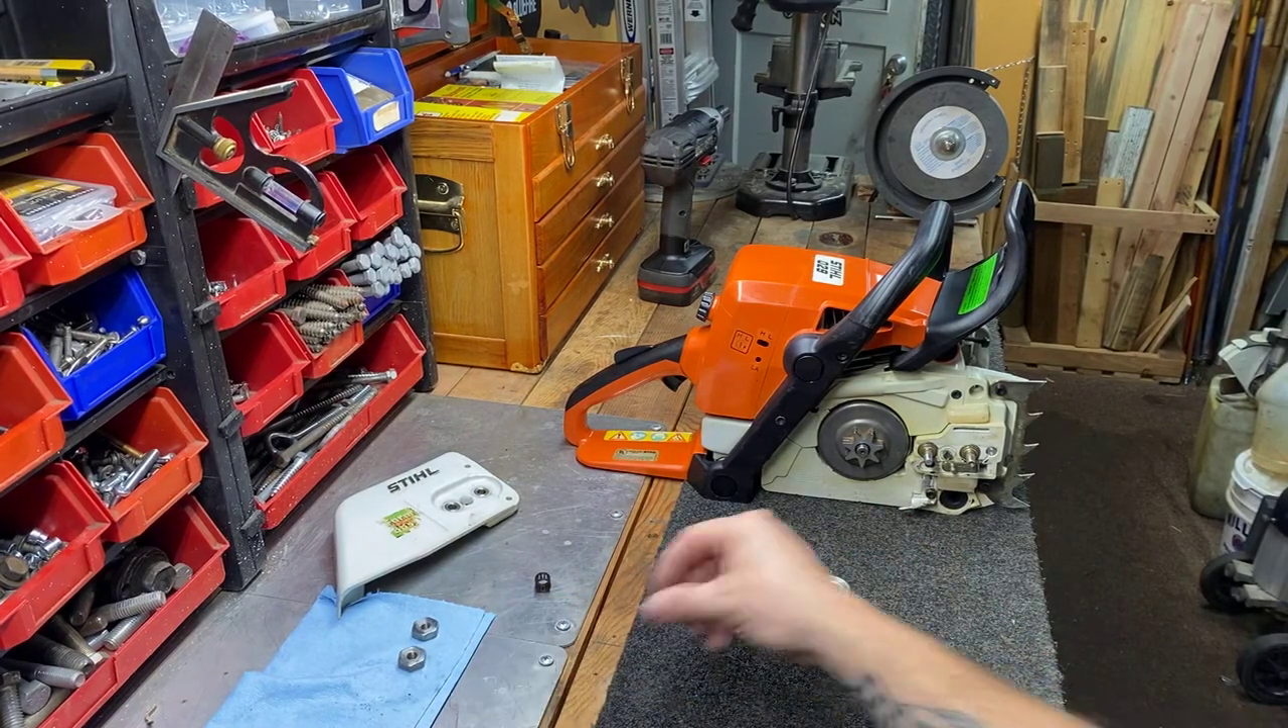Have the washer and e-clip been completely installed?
No.